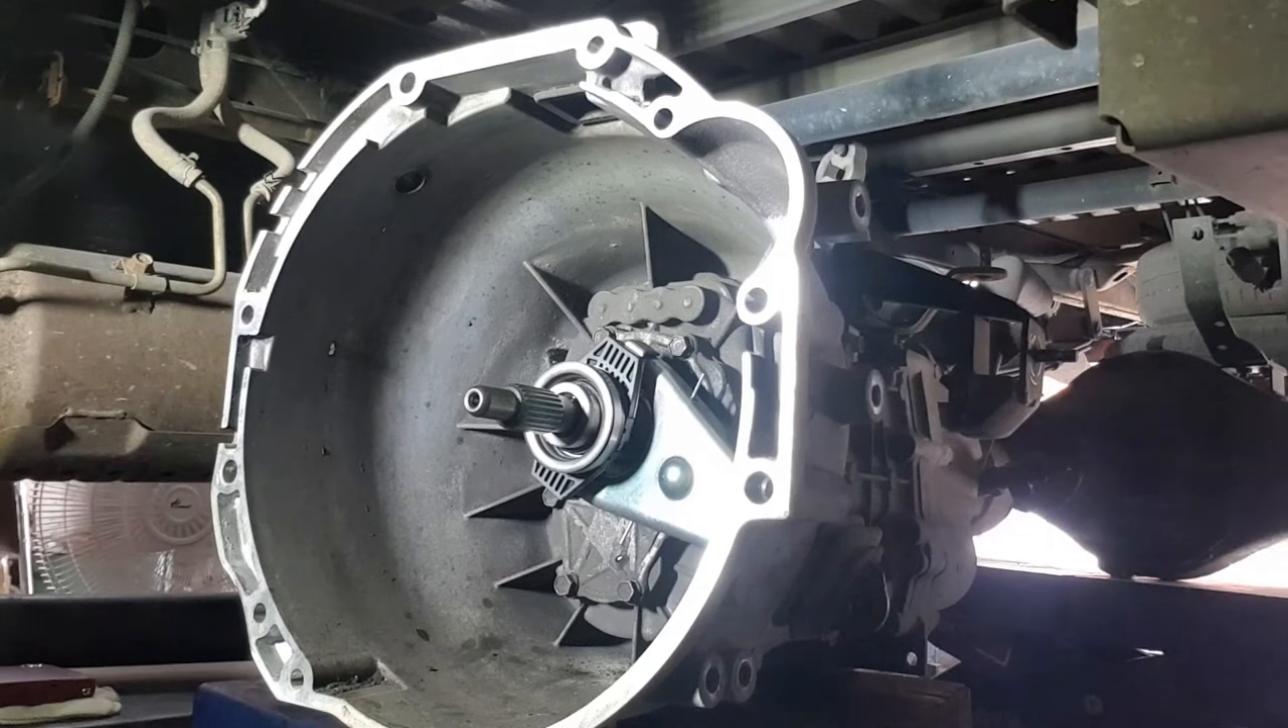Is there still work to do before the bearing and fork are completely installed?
No.